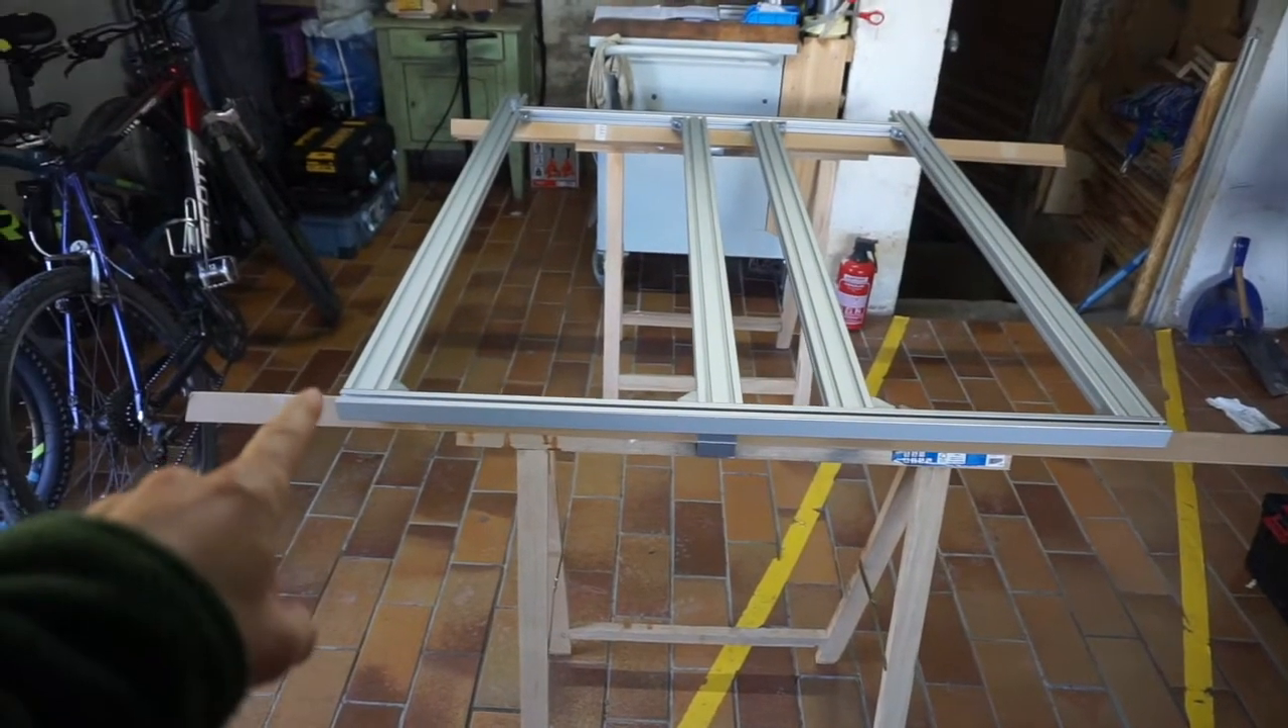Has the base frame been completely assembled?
Yes.